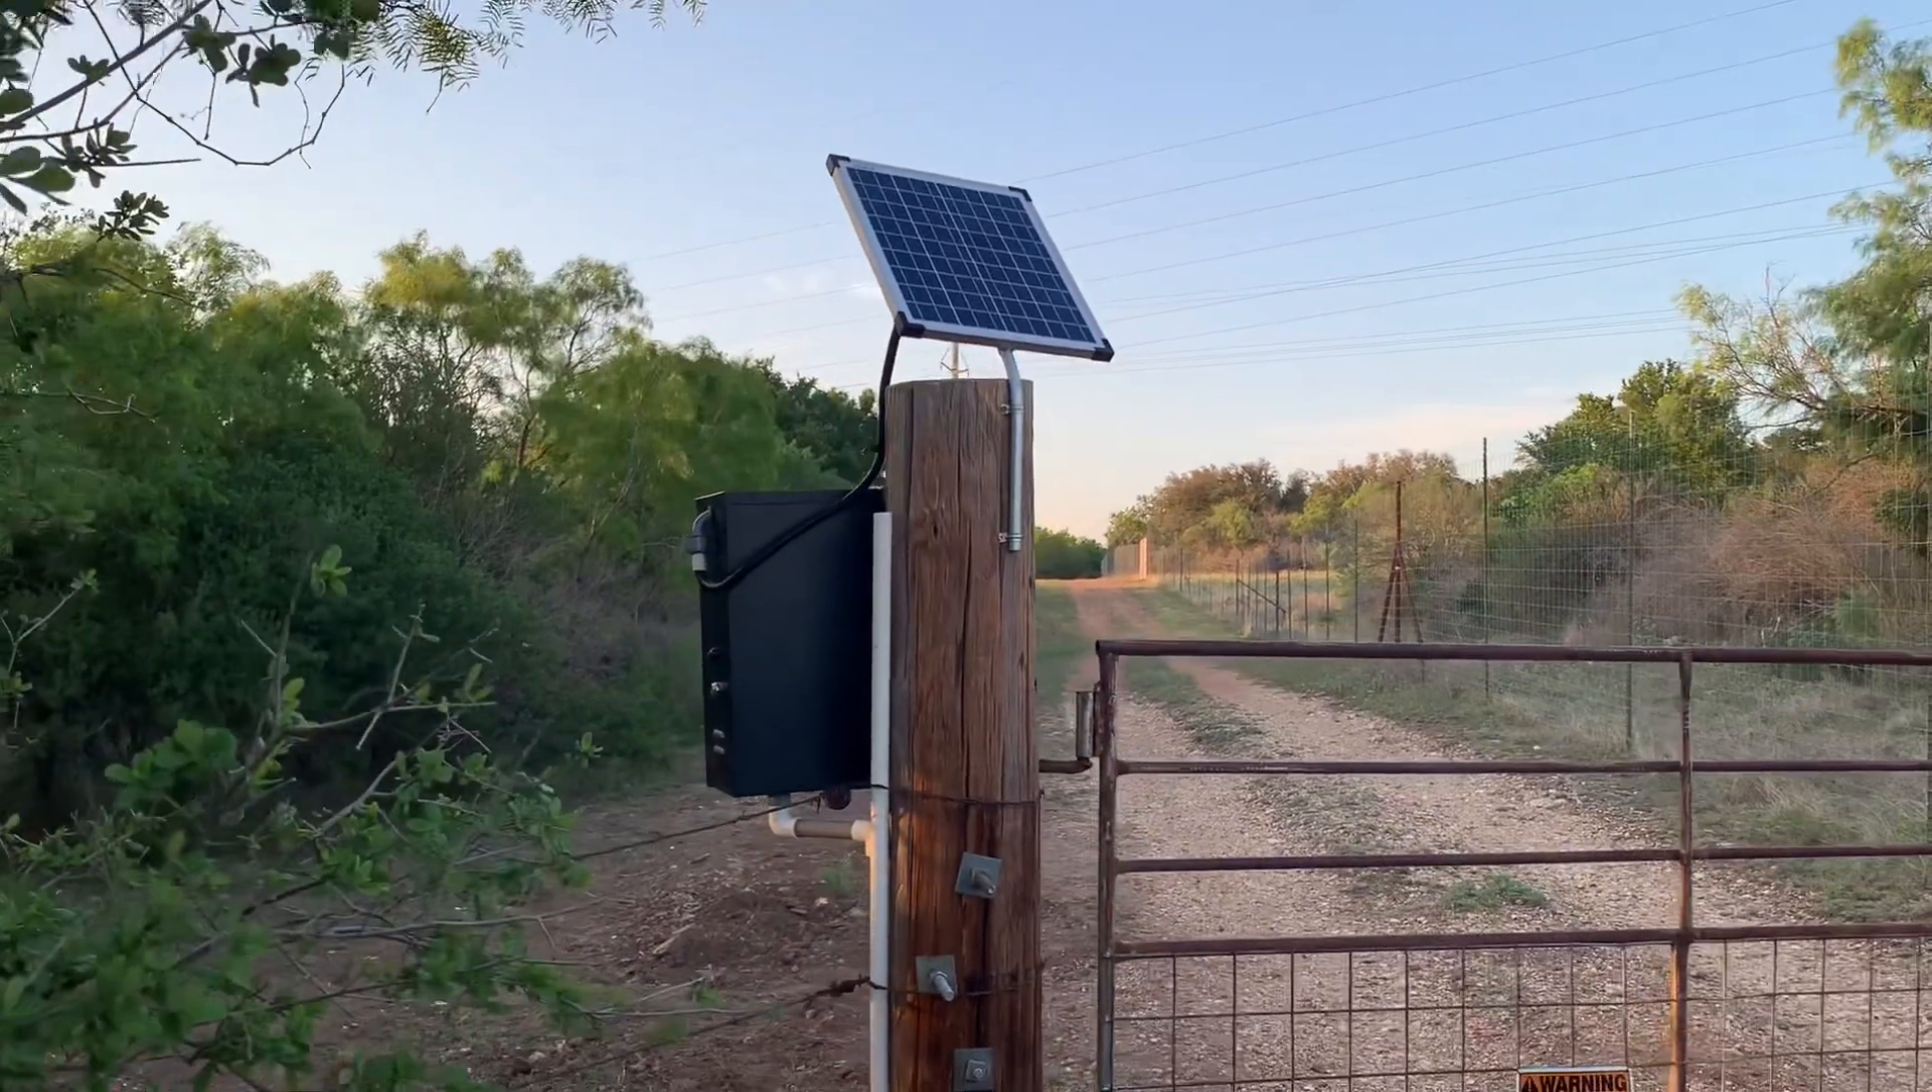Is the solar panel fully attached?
Yes.